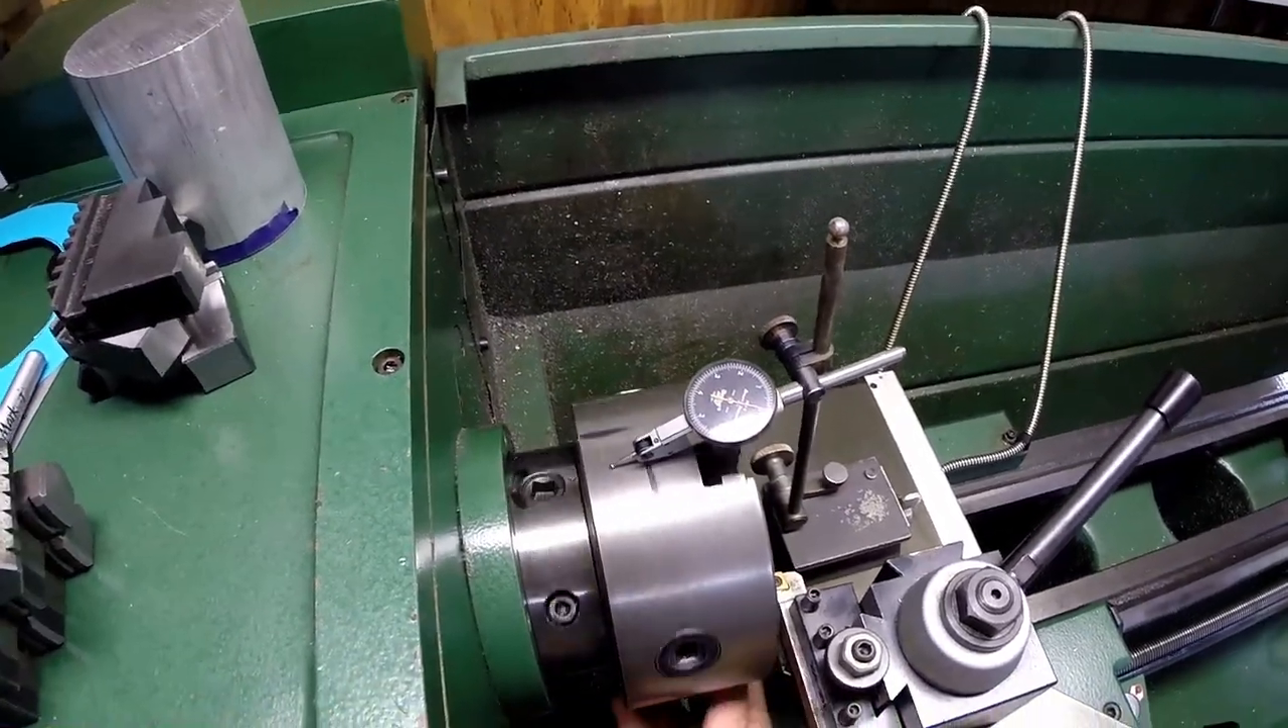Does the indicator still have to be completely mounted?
No.